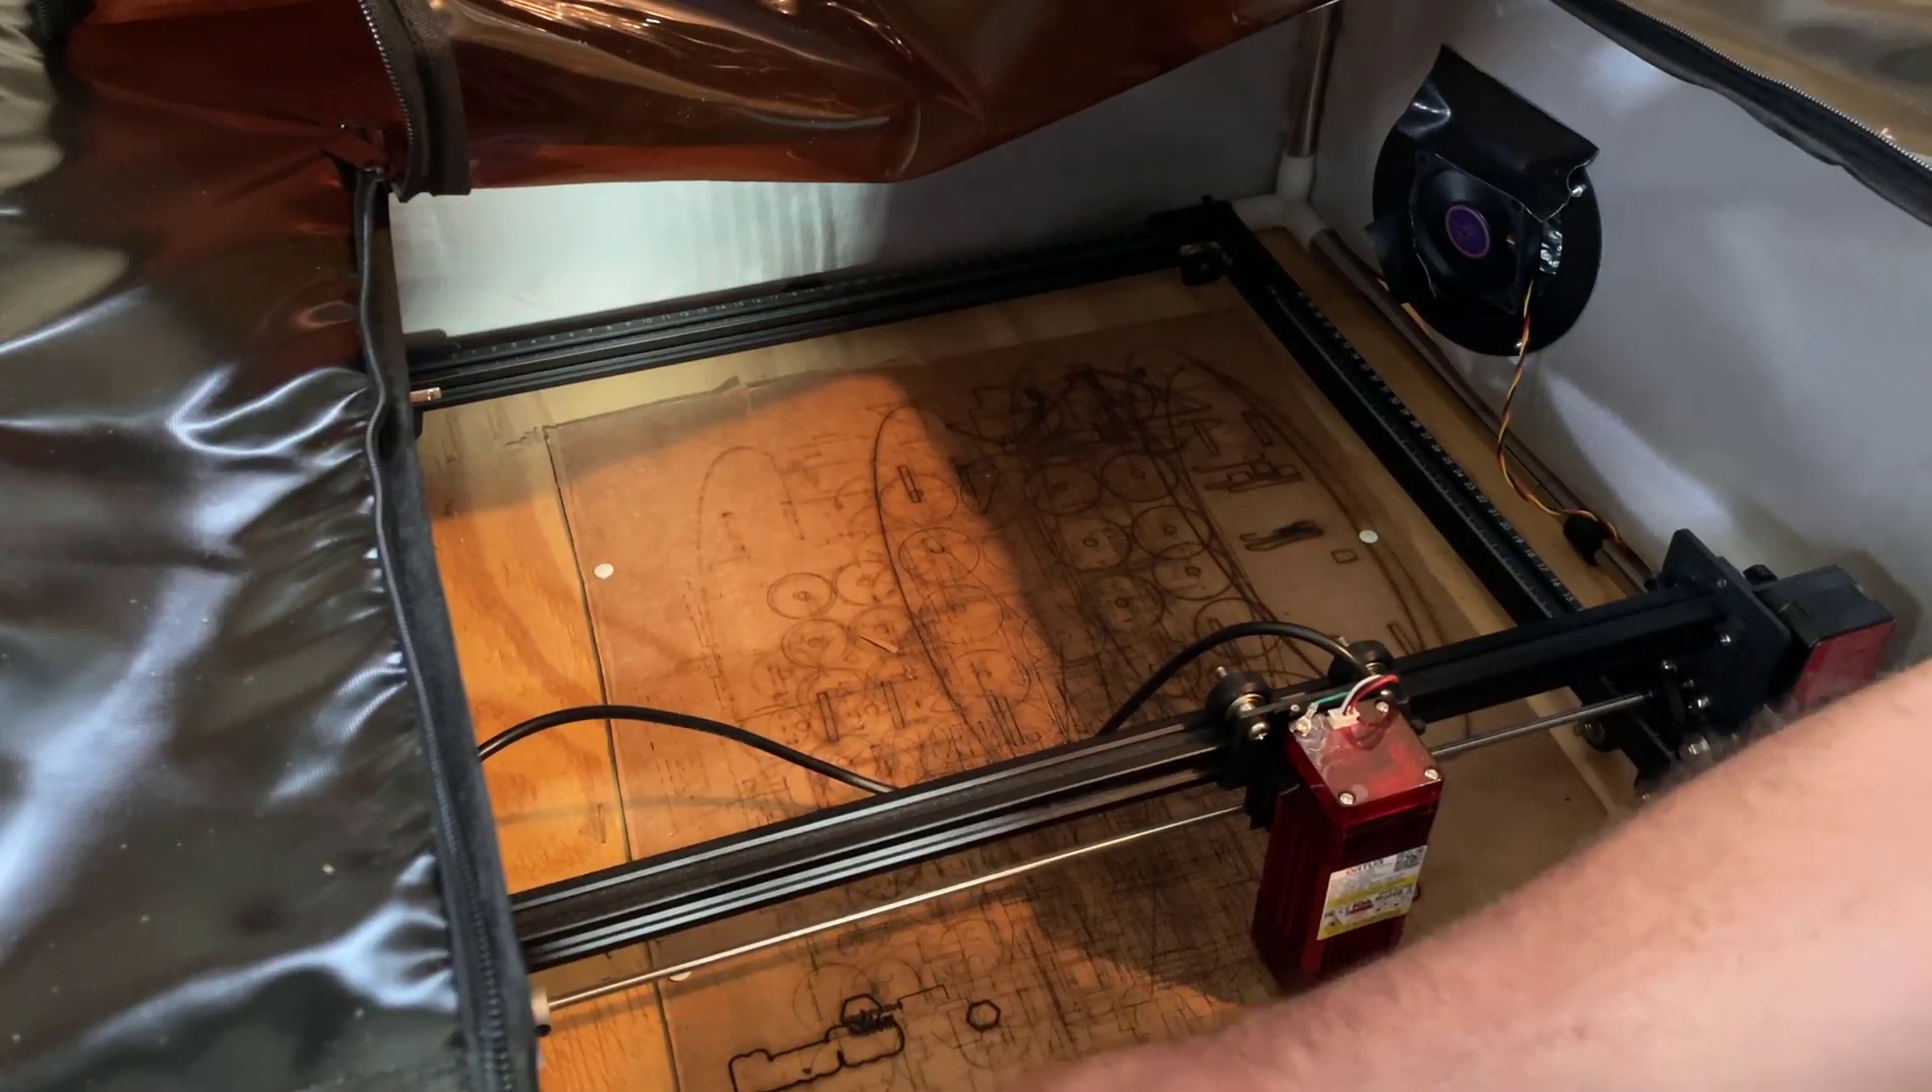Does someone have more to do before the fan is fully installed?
No.